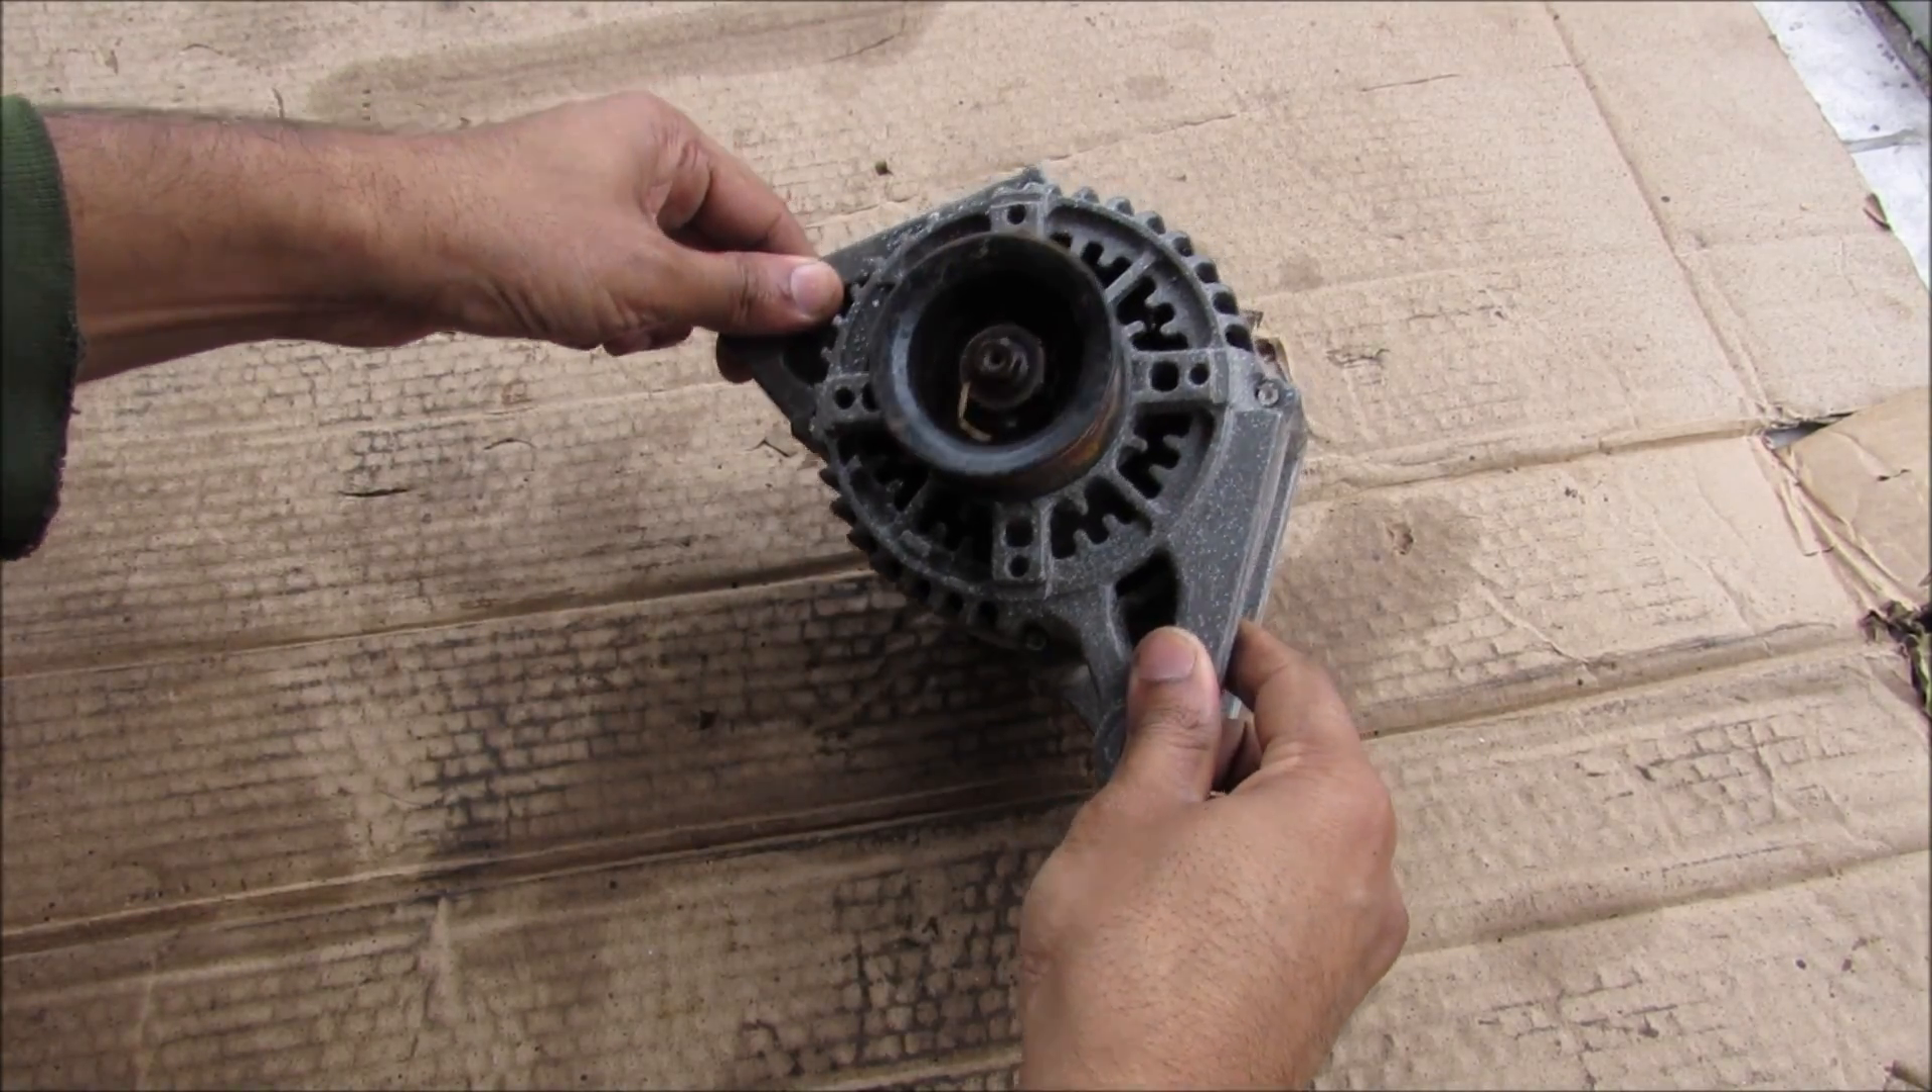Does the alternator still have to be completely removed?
No.